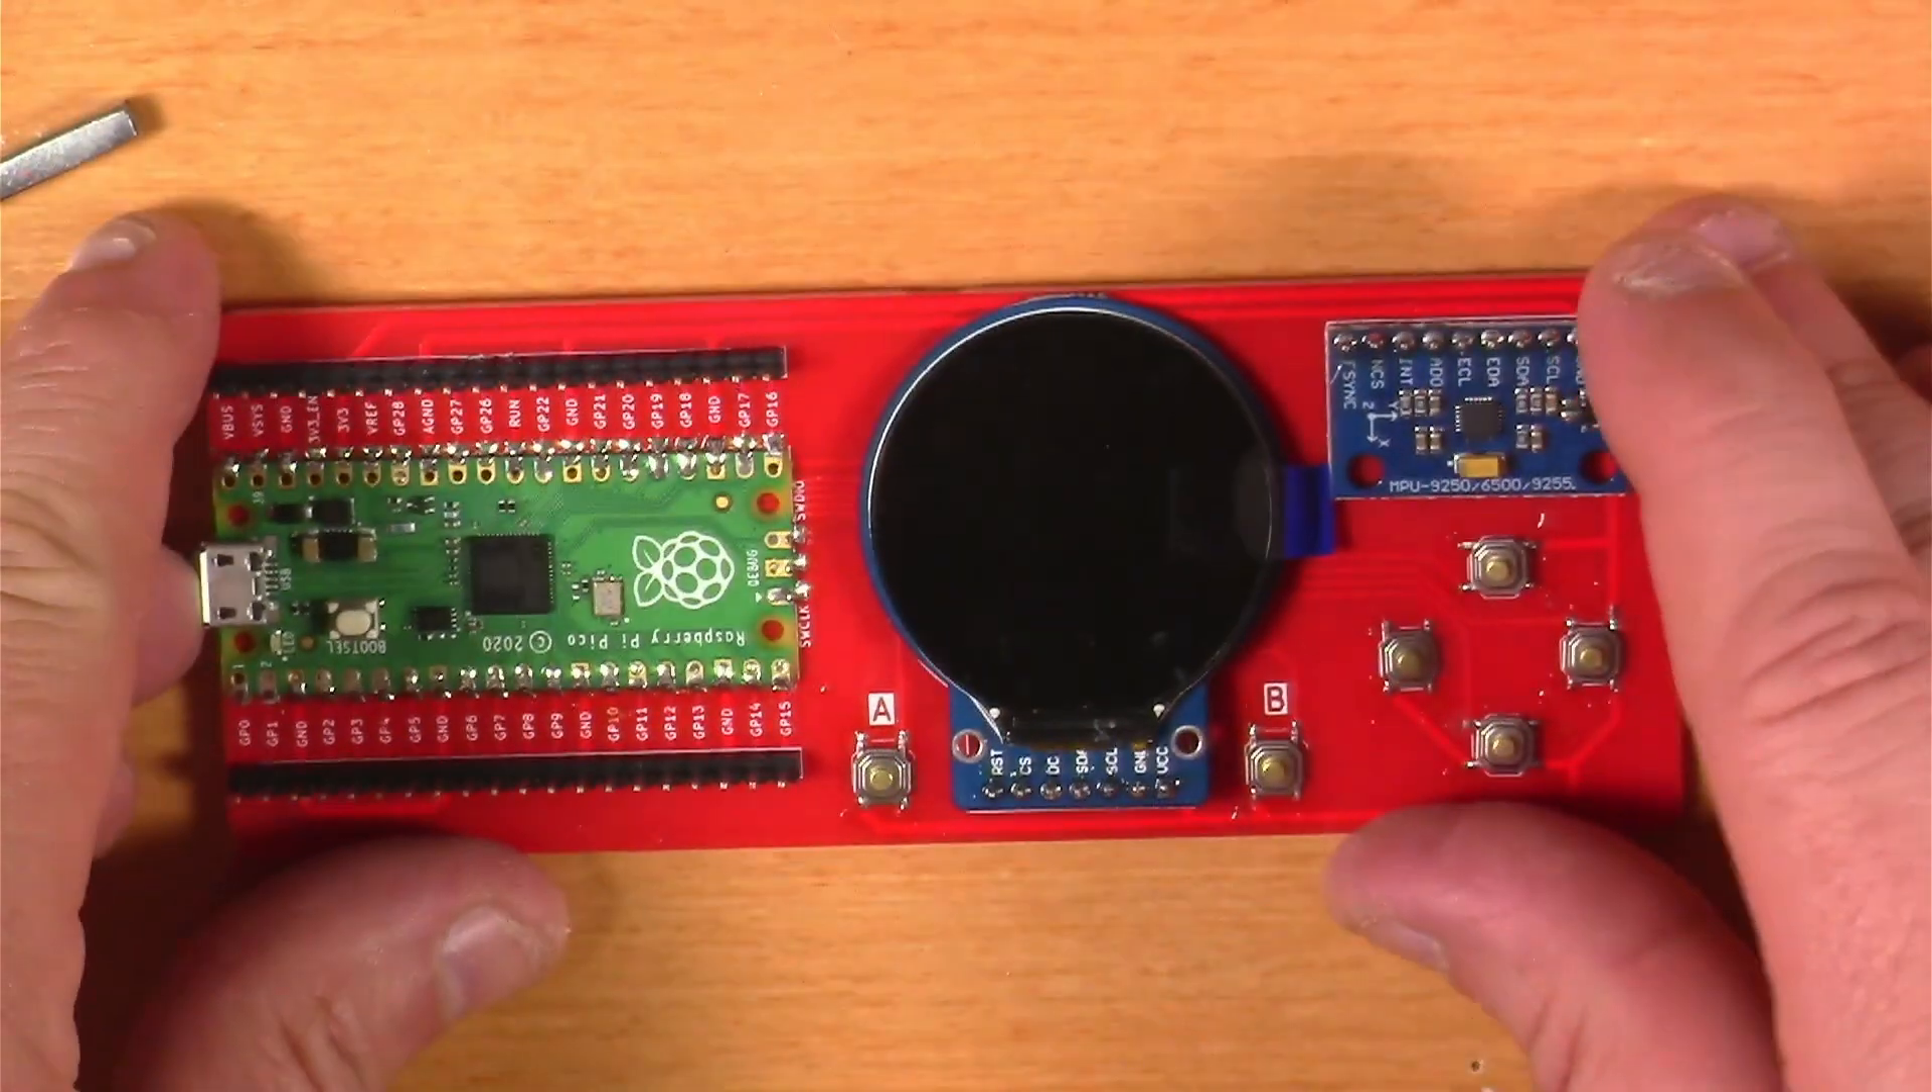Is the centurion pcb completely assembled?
Yes.